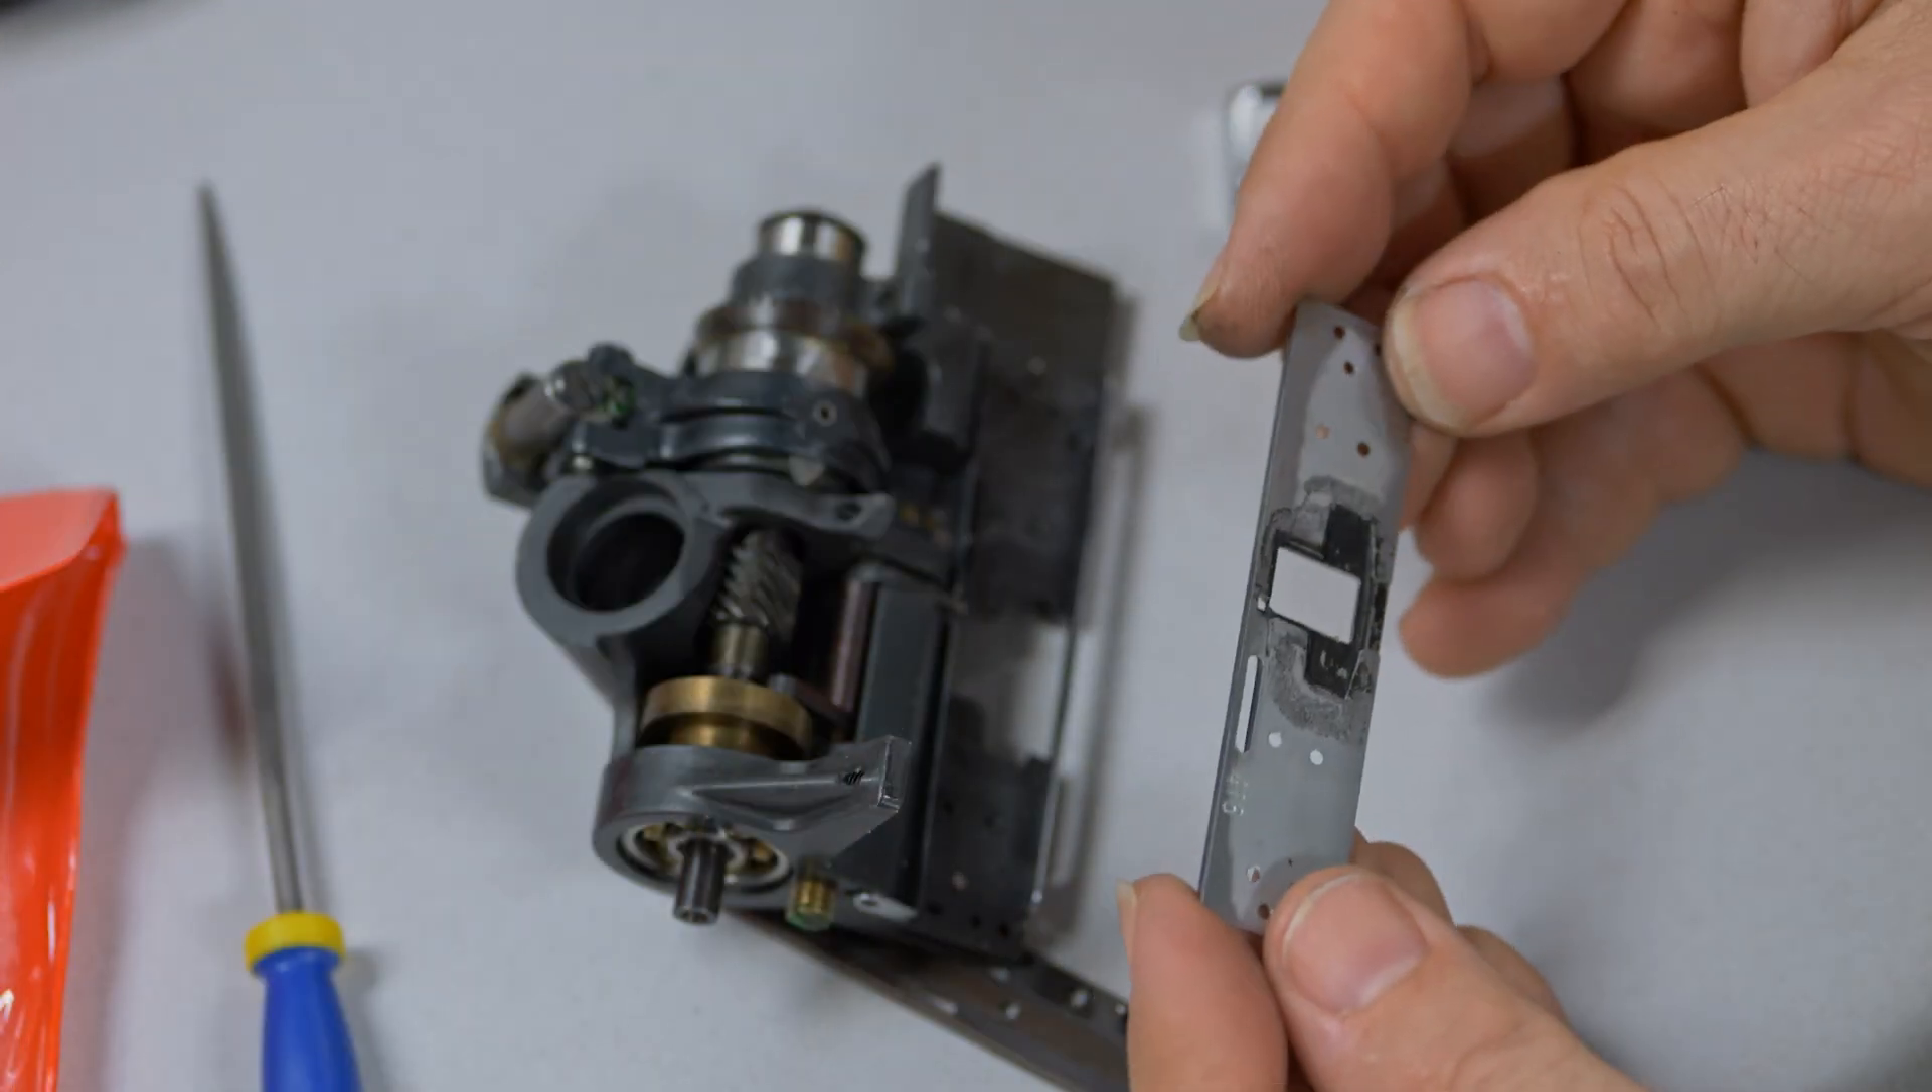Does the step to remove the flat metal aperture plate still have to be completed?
No.